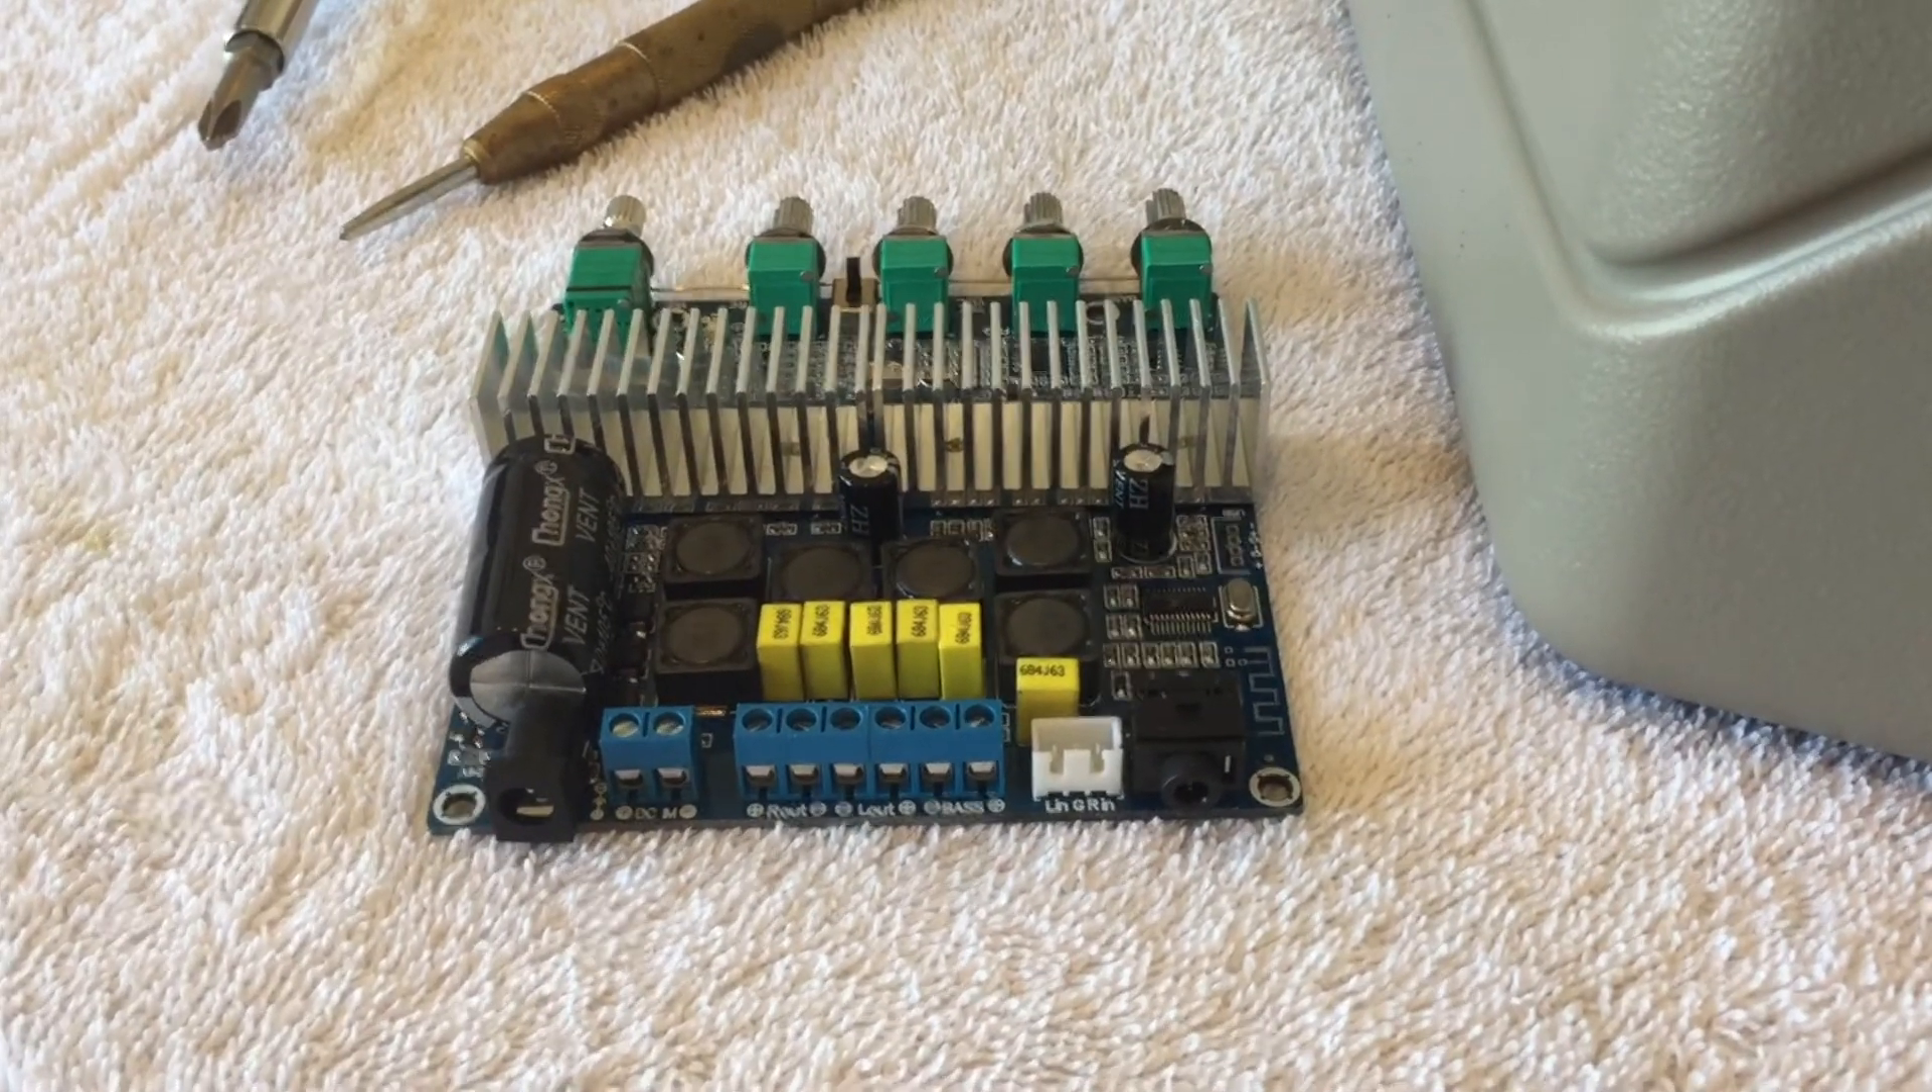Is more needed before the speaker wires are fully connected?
Yes.